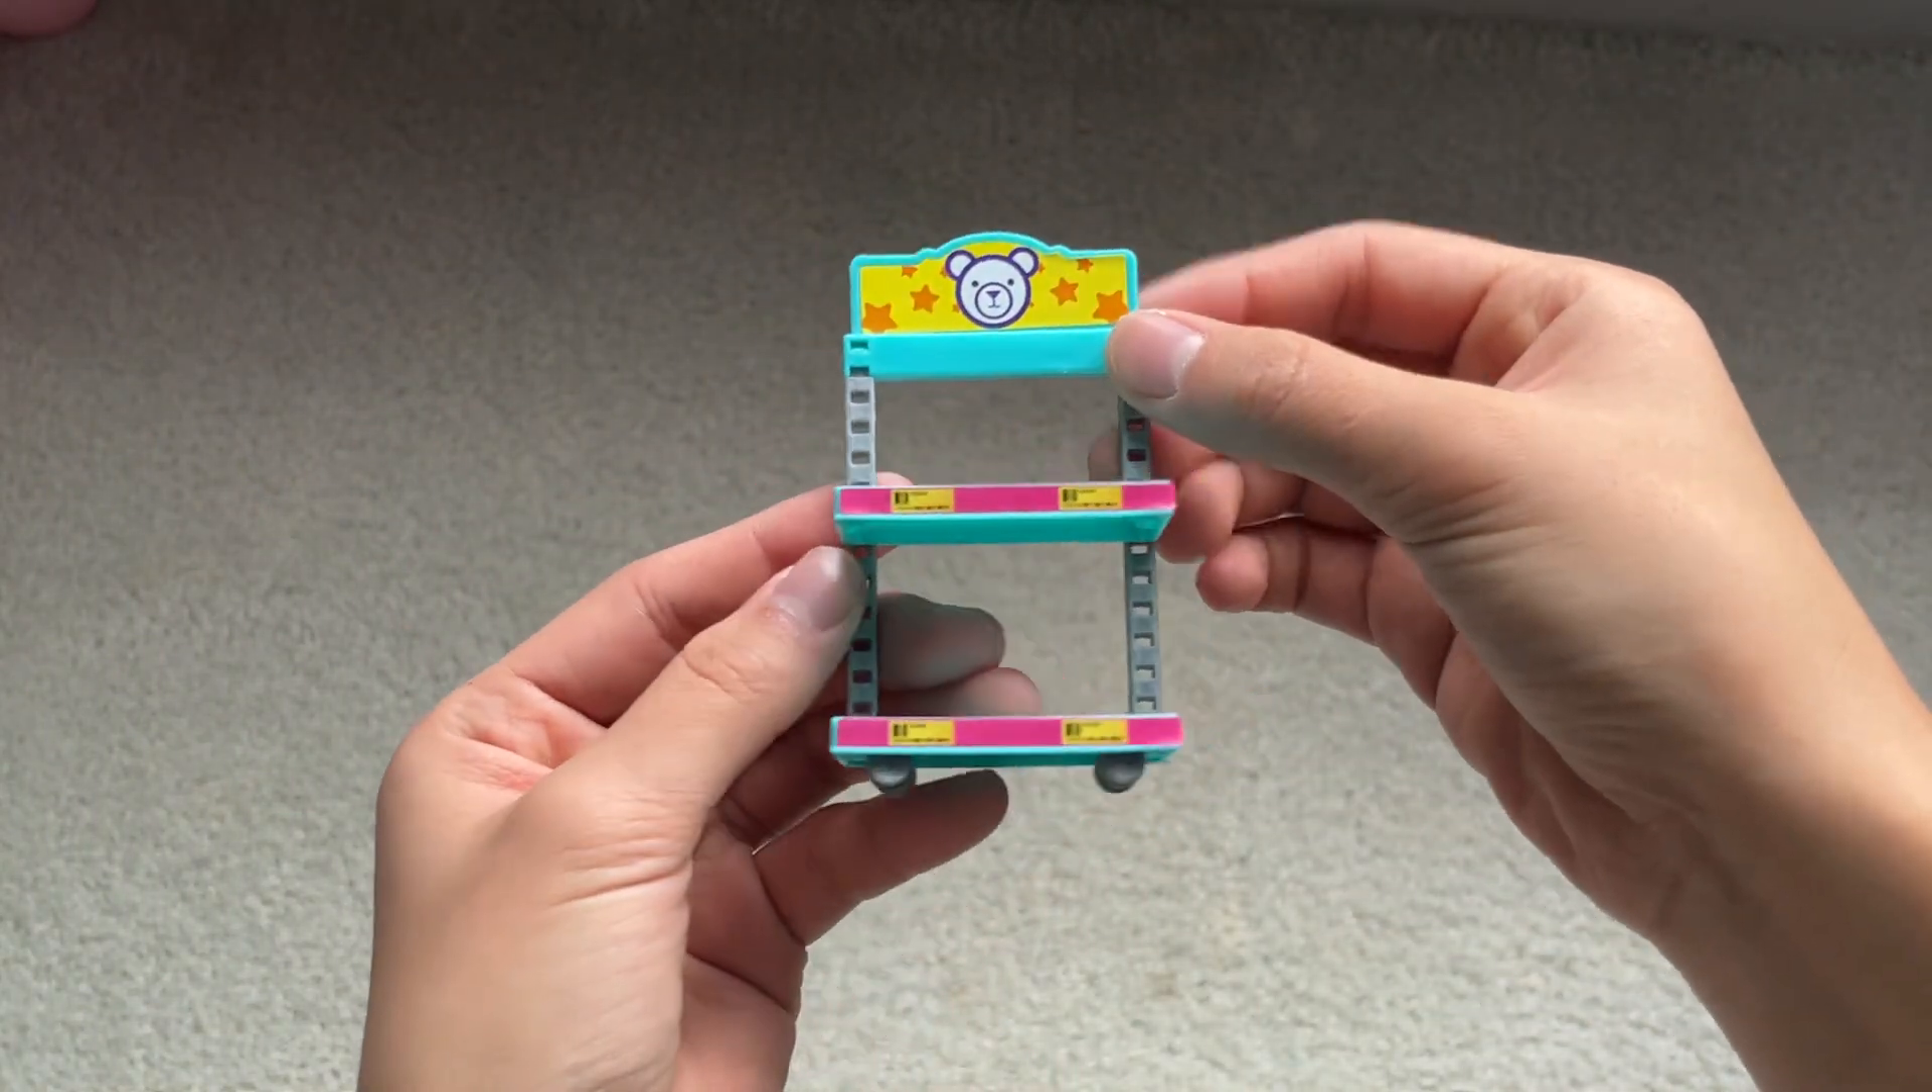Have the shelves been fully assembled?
Yes.